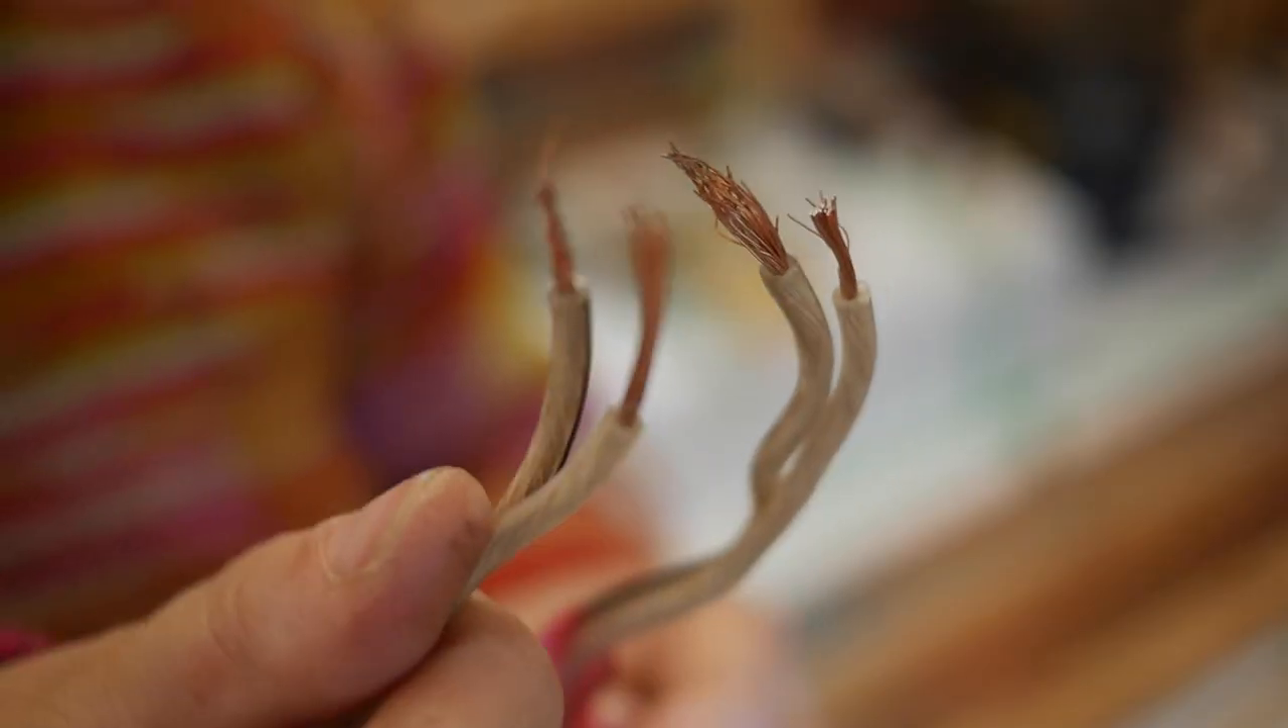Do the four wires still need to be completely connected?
Yes.